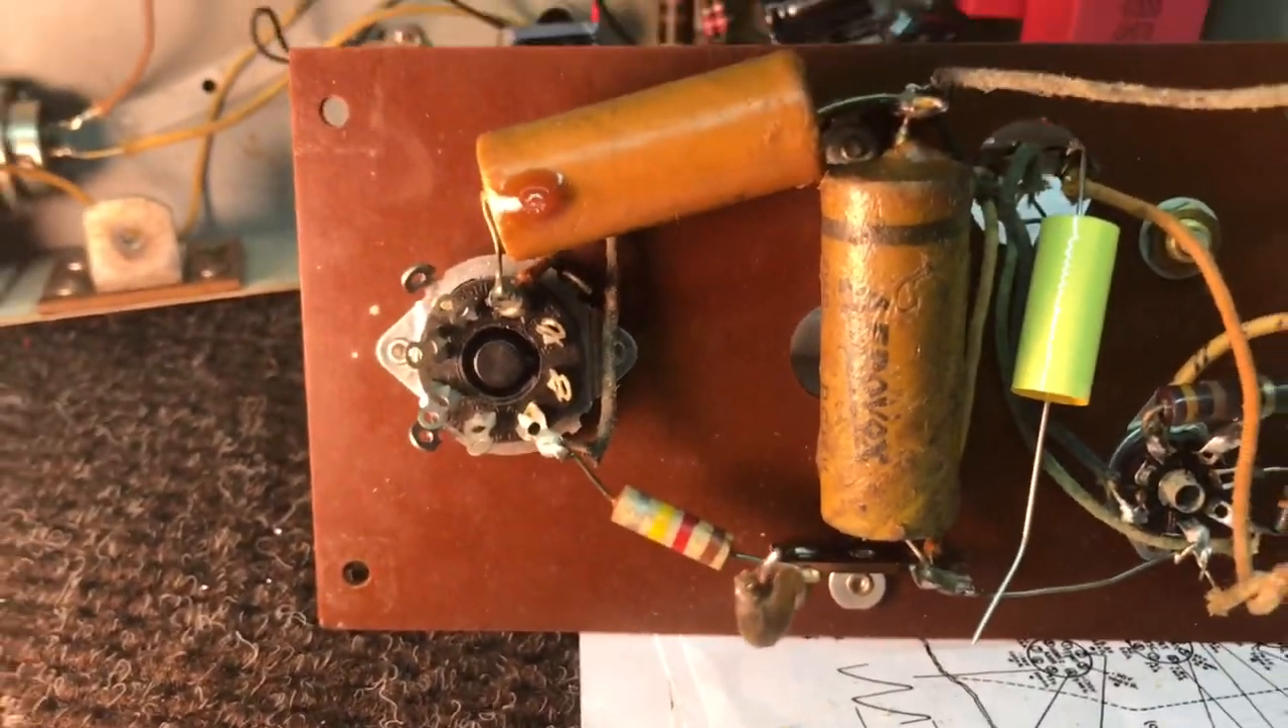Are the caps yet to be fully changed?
Yes.